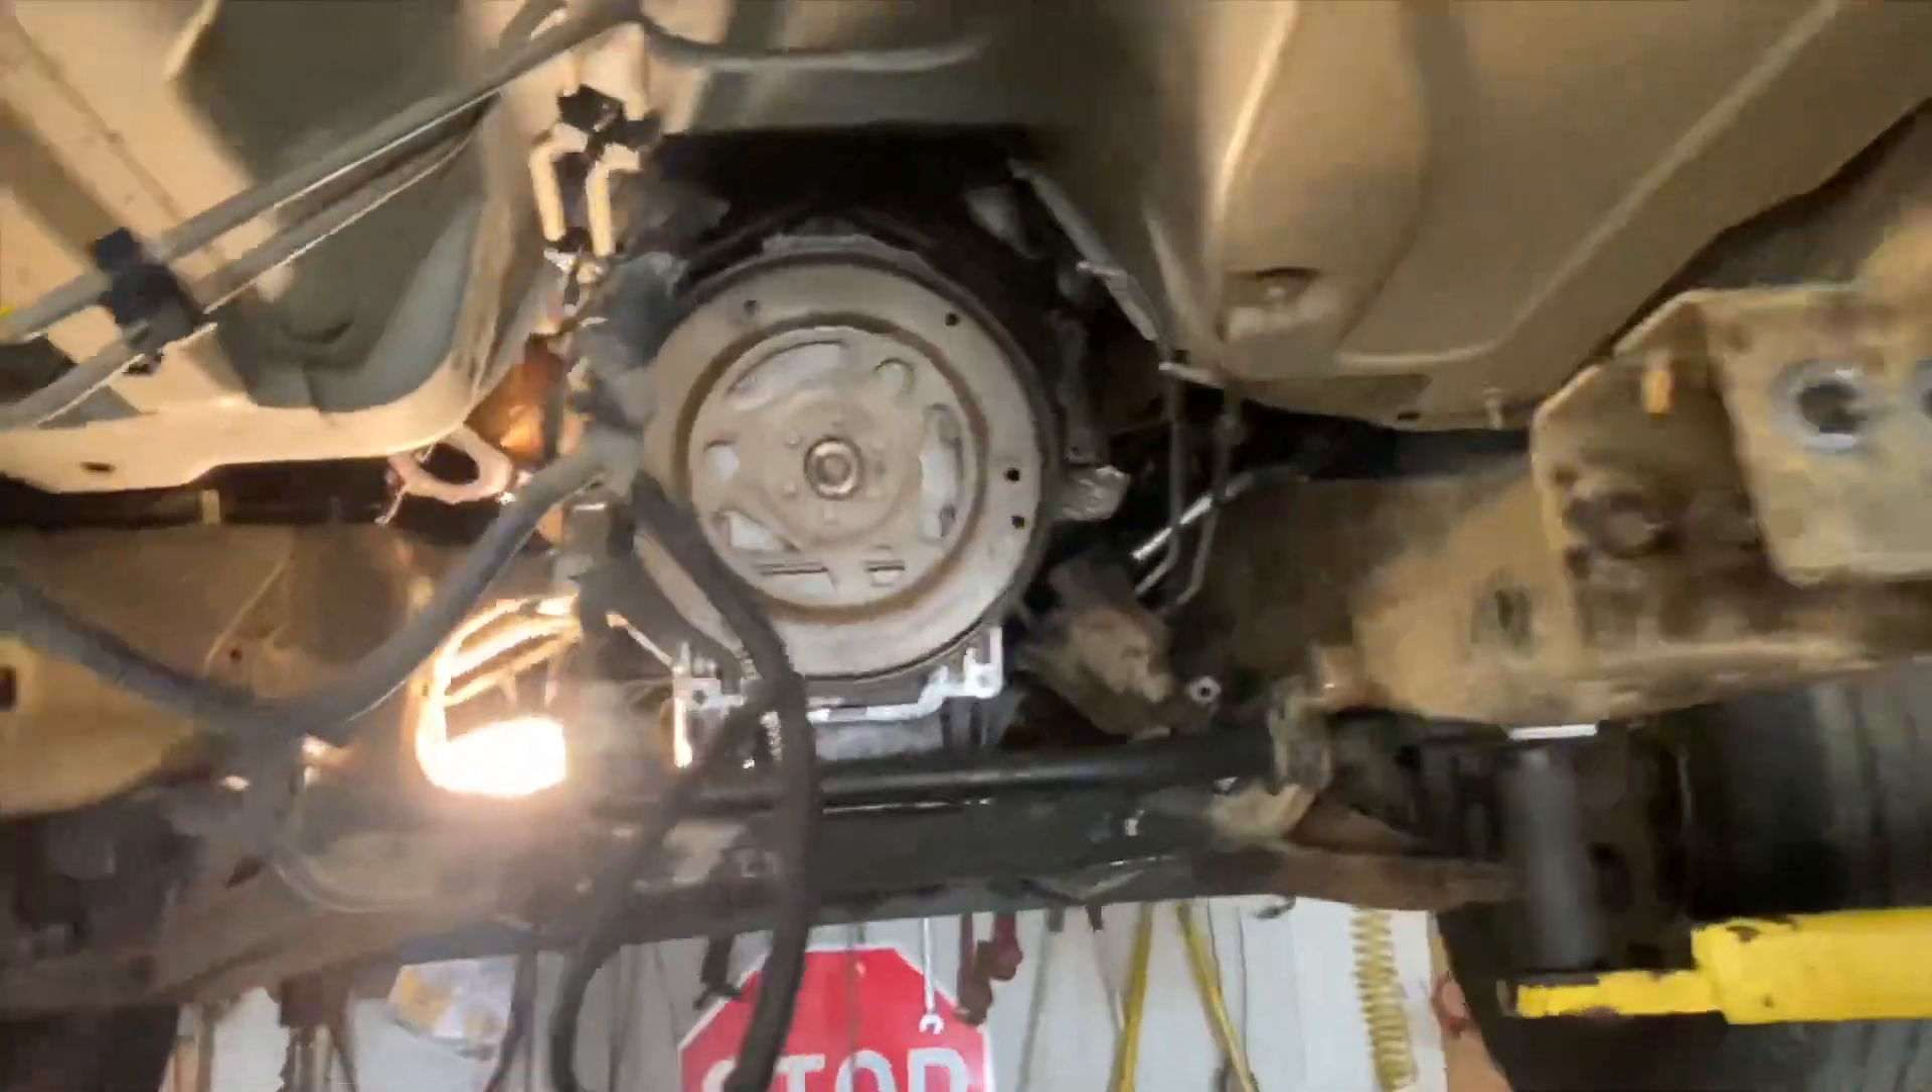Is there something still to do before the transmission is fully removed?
No.